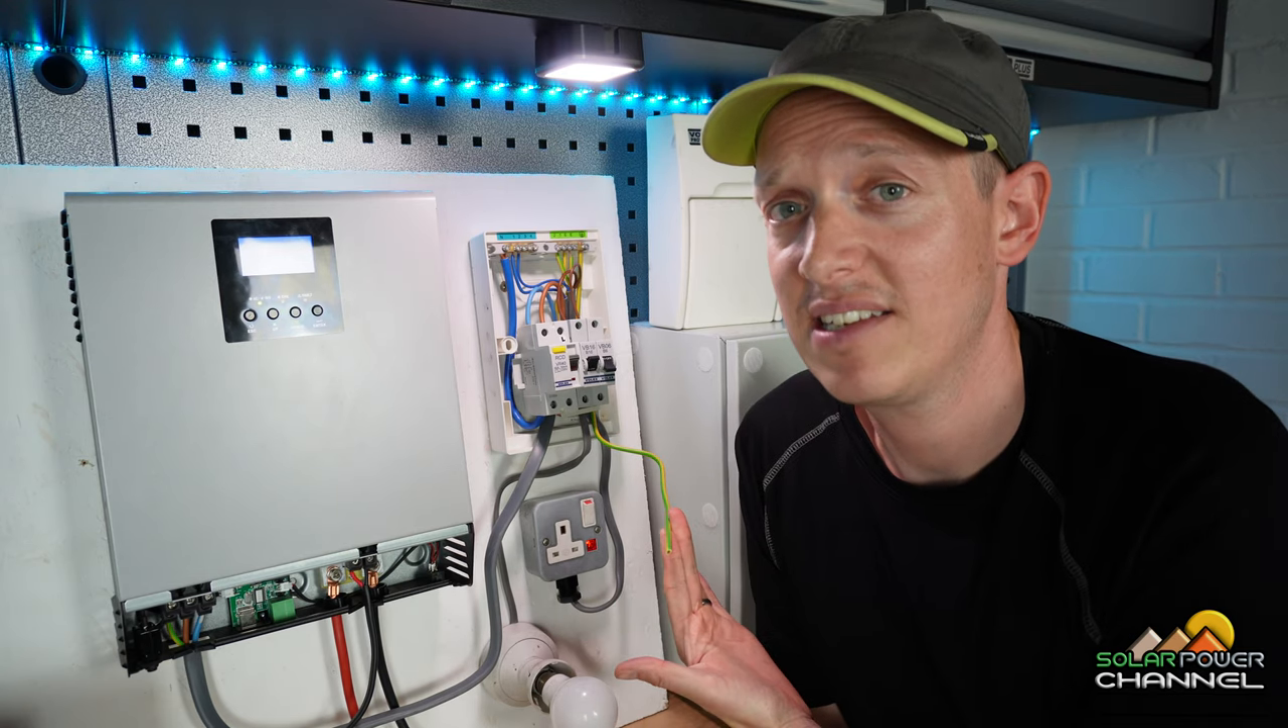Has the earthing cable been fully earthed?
No.